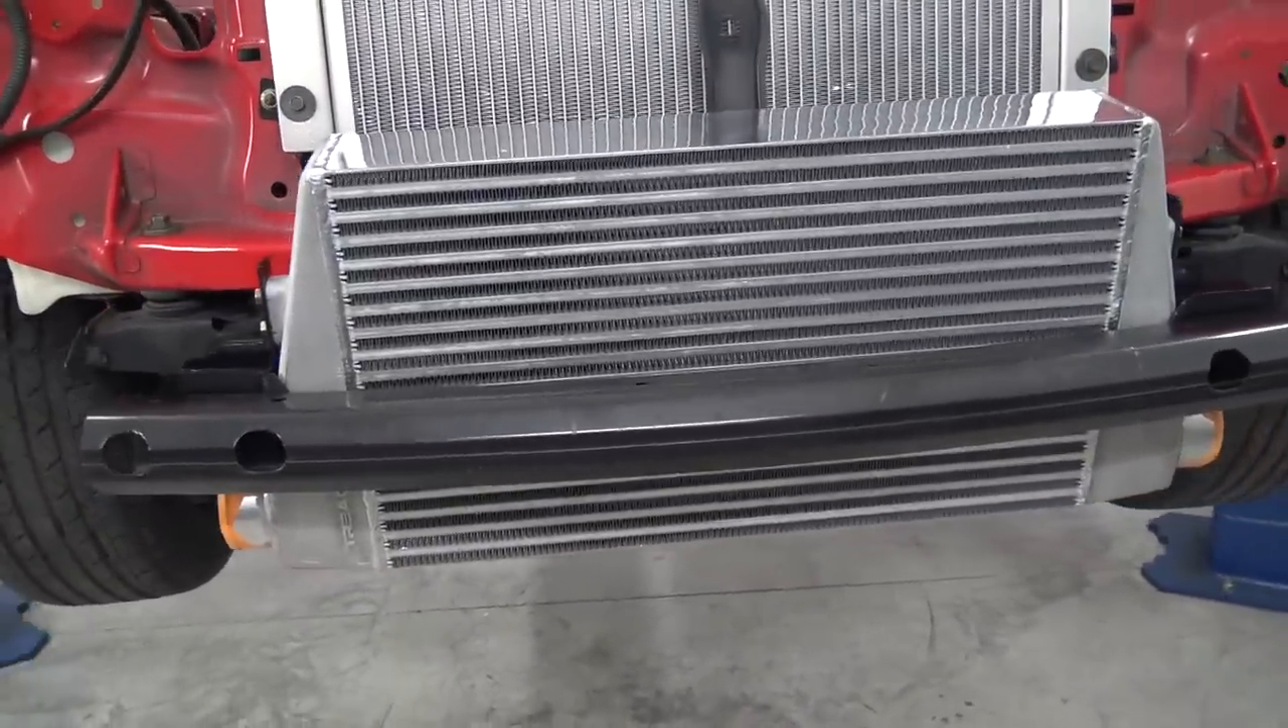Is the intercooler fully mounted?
Yes.